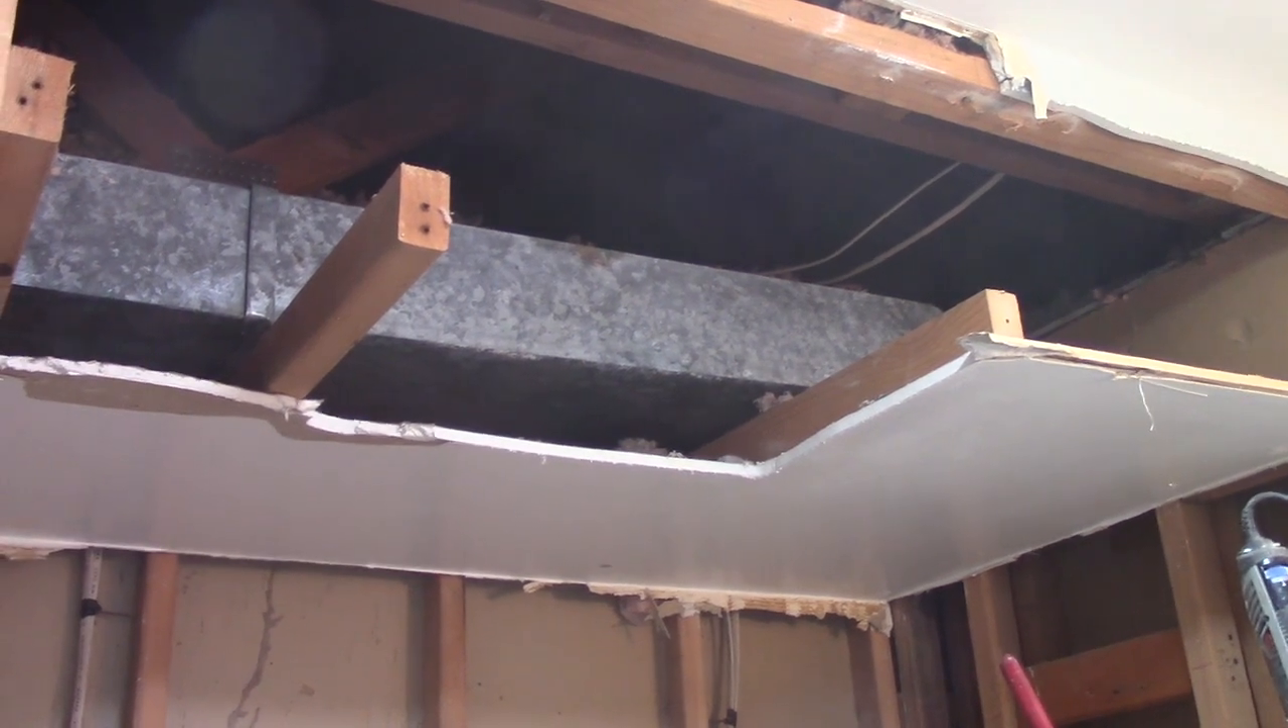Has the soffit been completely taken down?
No.